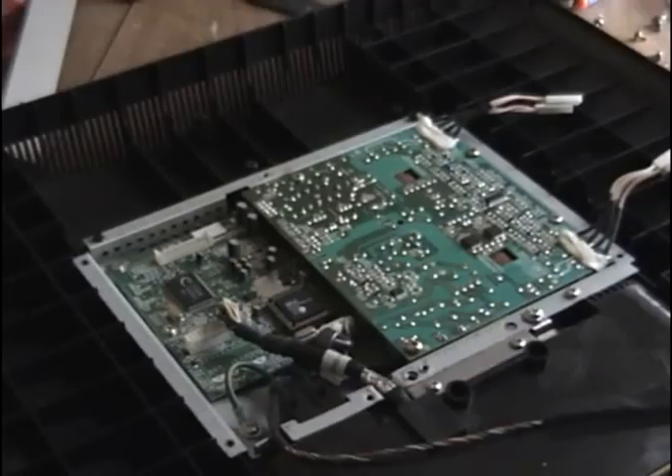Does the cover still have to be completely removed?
No.